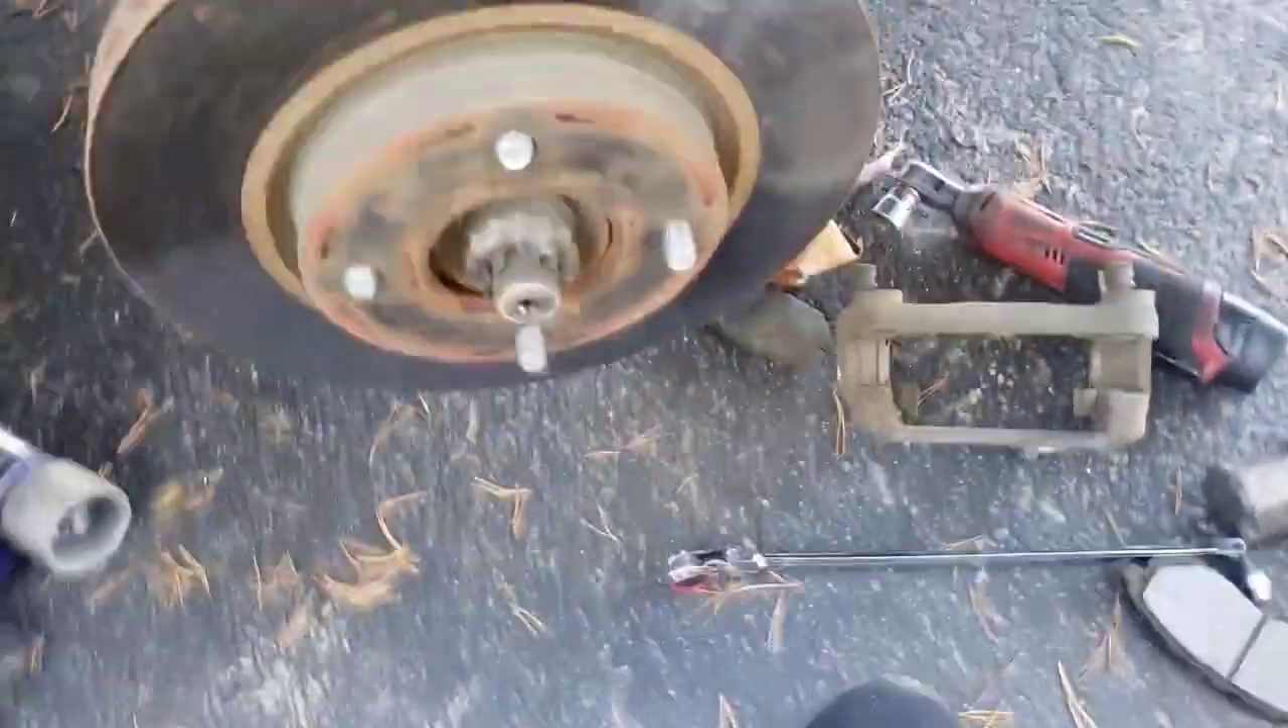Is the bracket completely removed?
Yes.